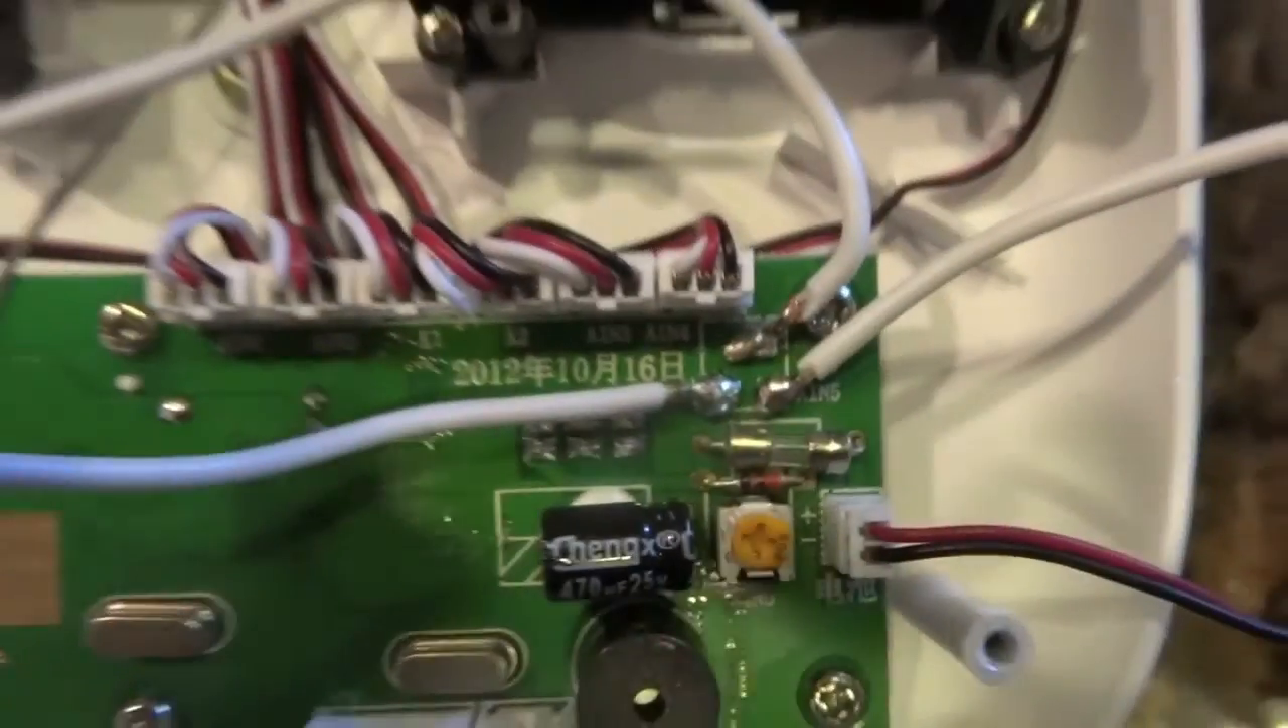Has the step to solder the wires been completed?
Yes.